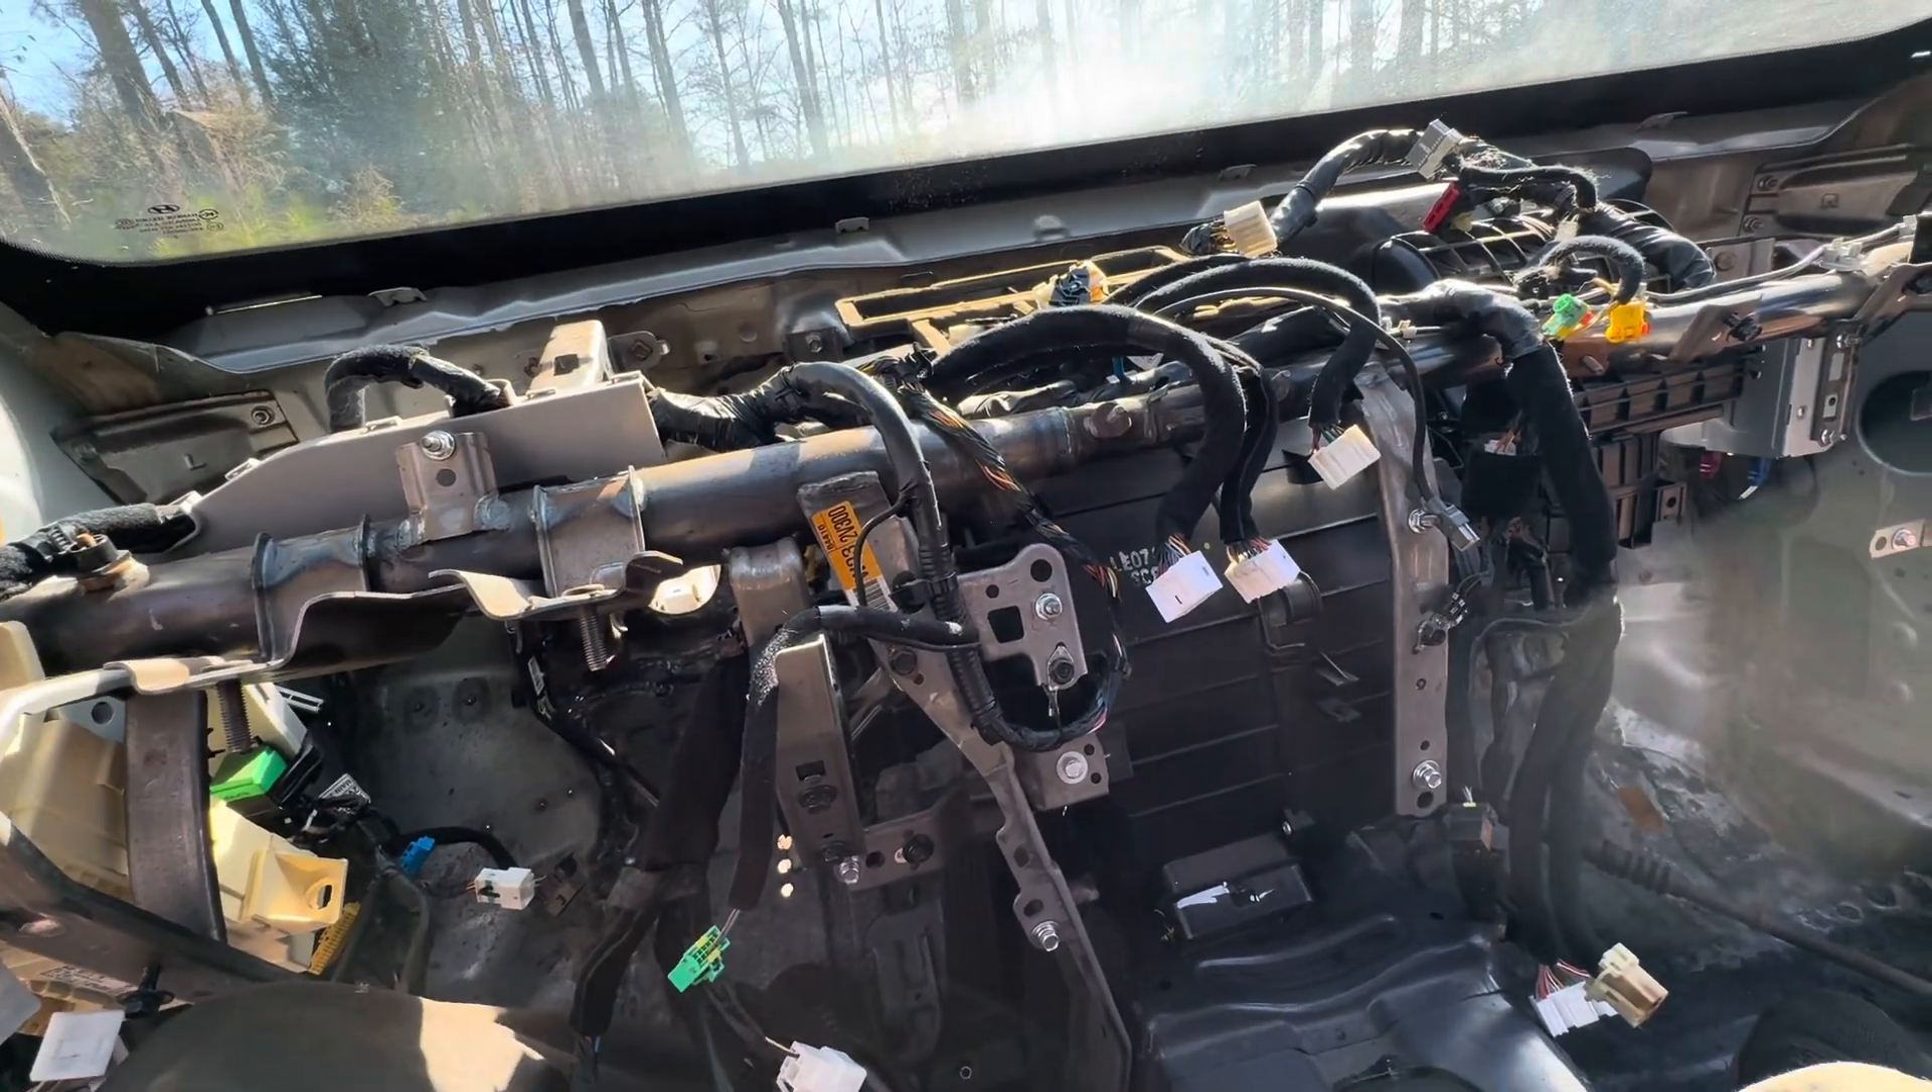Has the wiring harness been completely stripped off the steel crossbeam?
No.